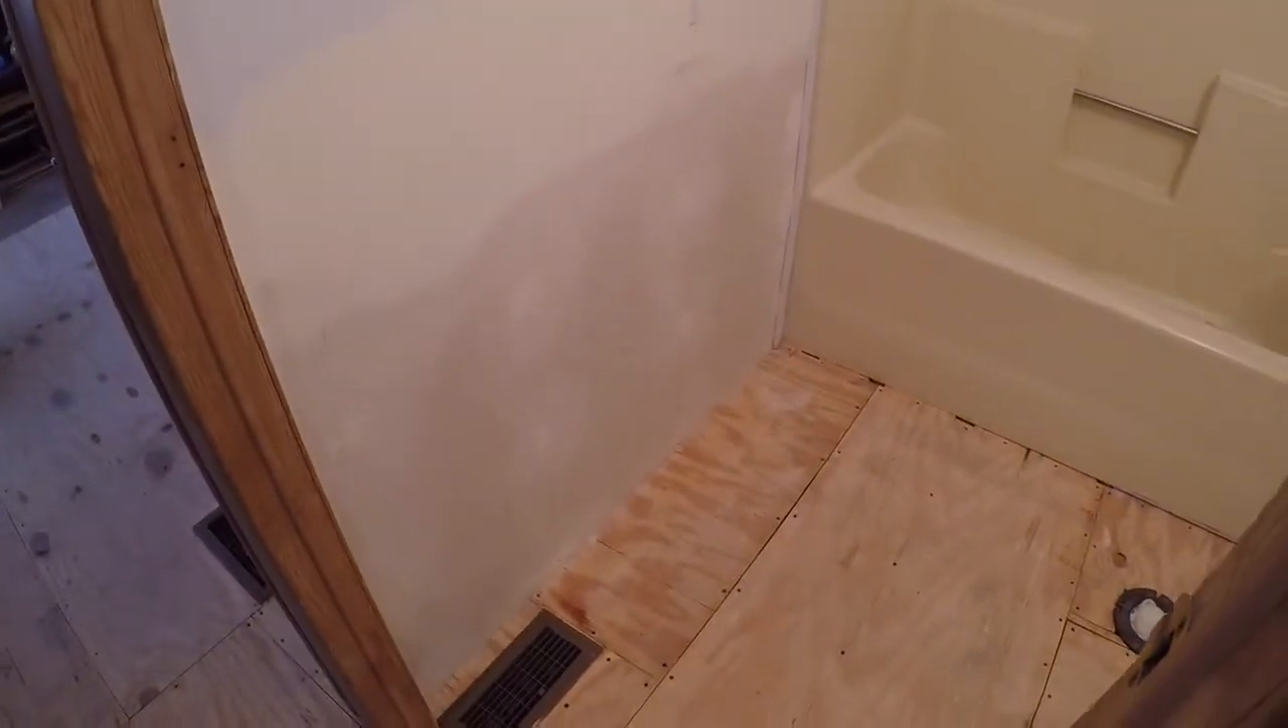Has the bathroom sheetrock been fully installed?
Yes.